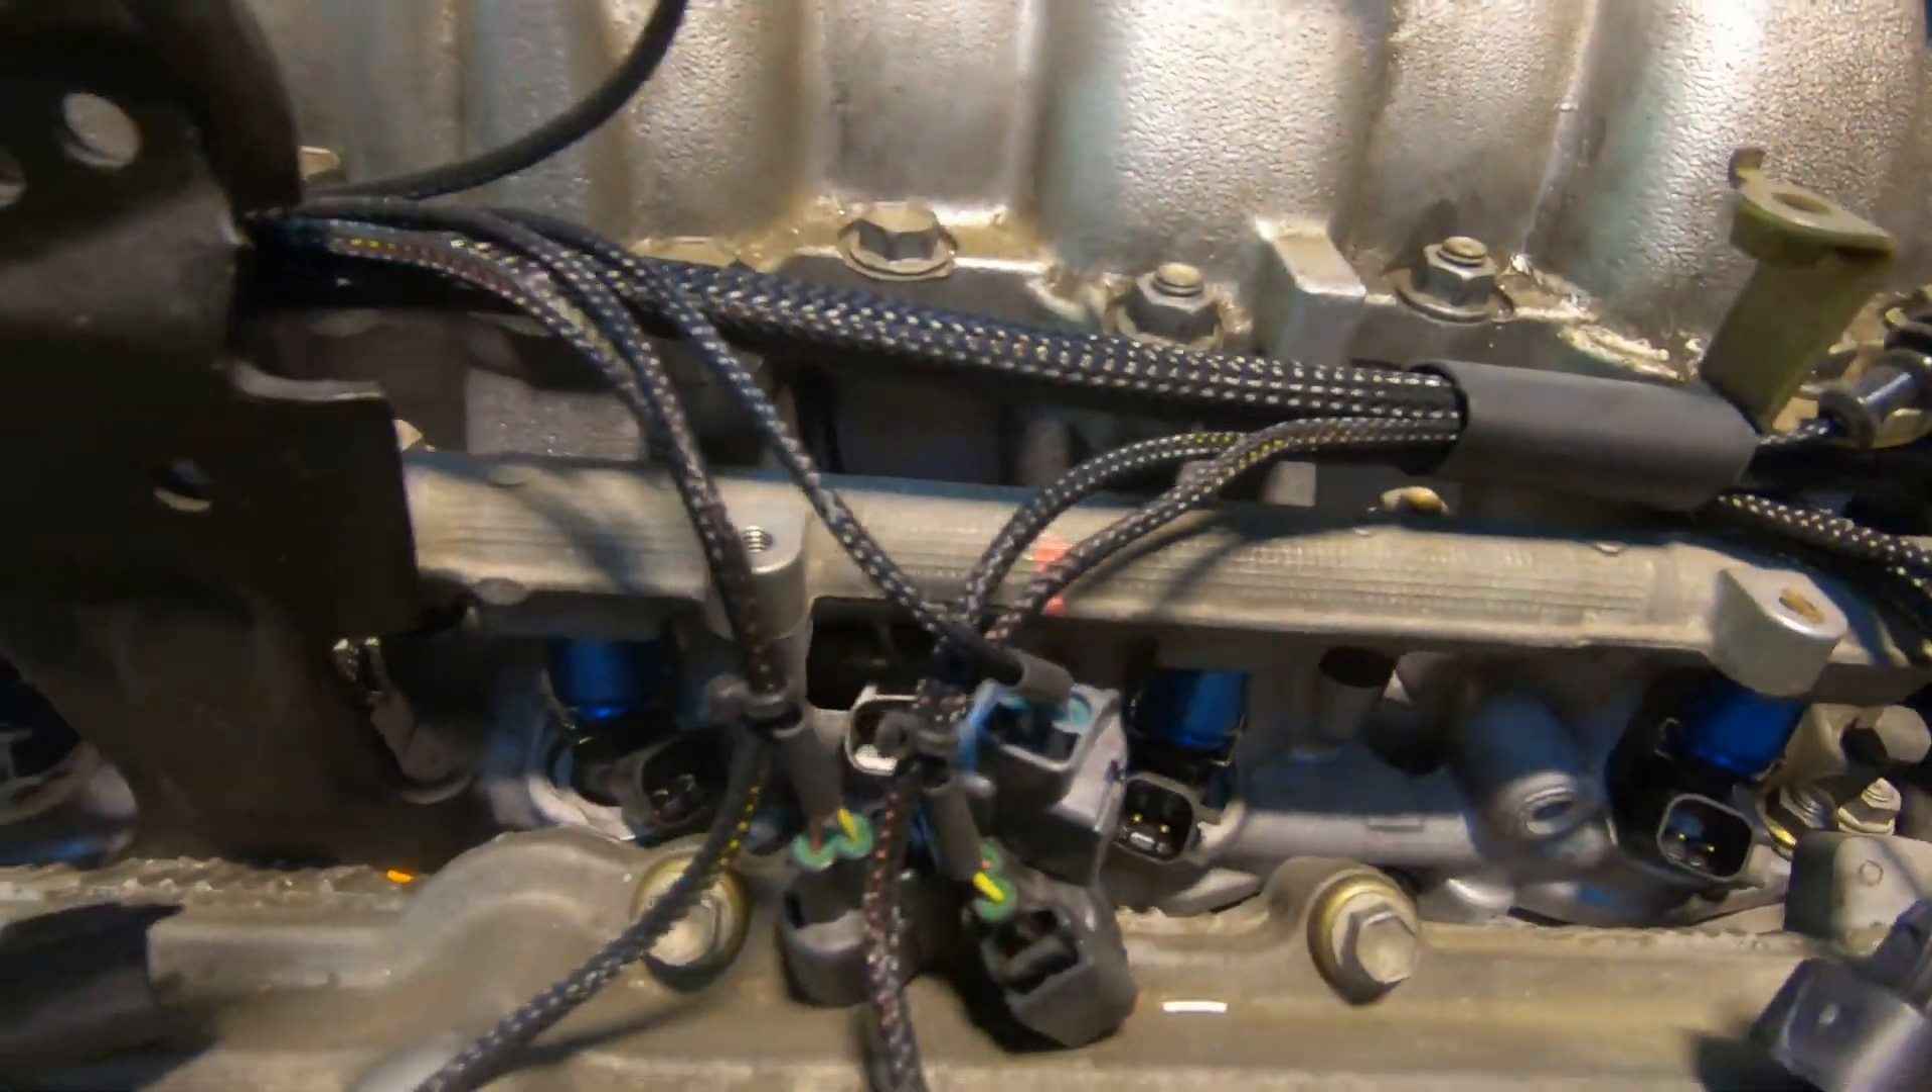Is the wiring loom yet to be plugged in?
Yes.